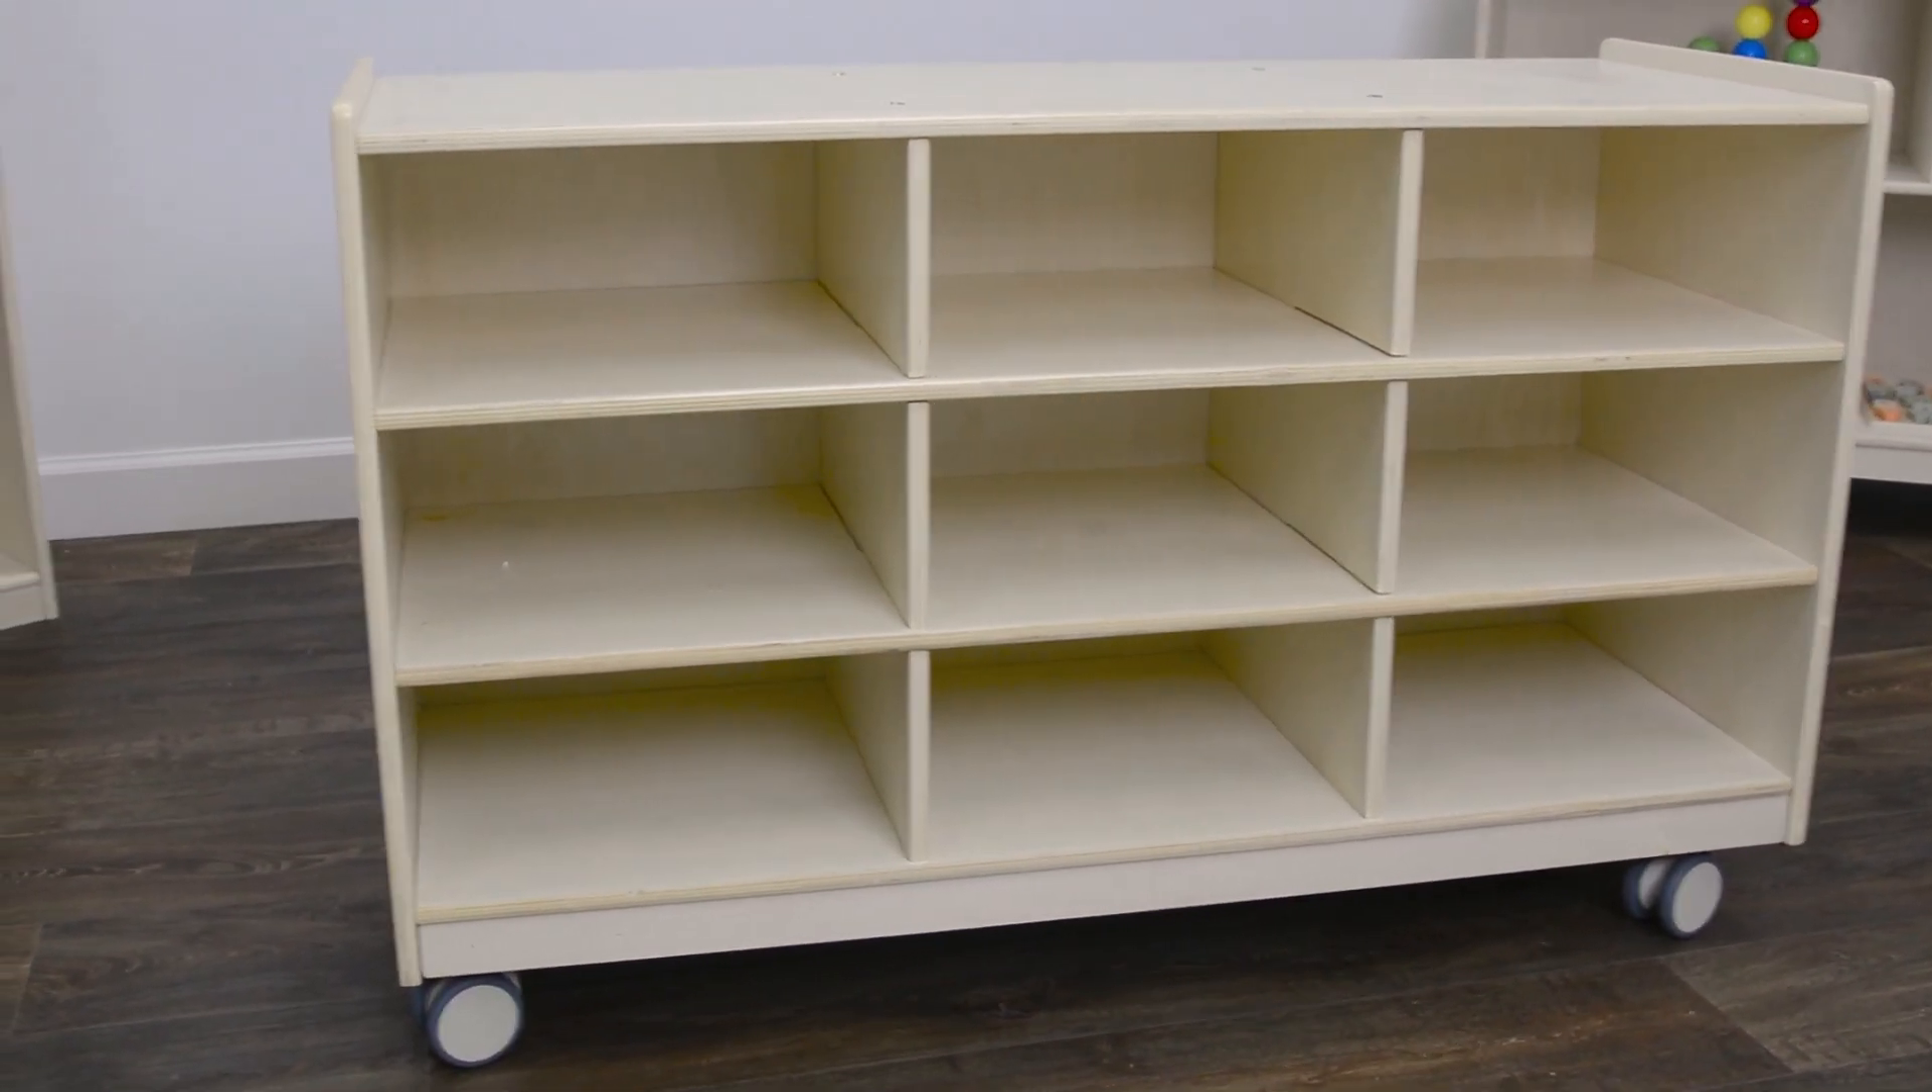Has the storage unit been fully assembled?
Yes.